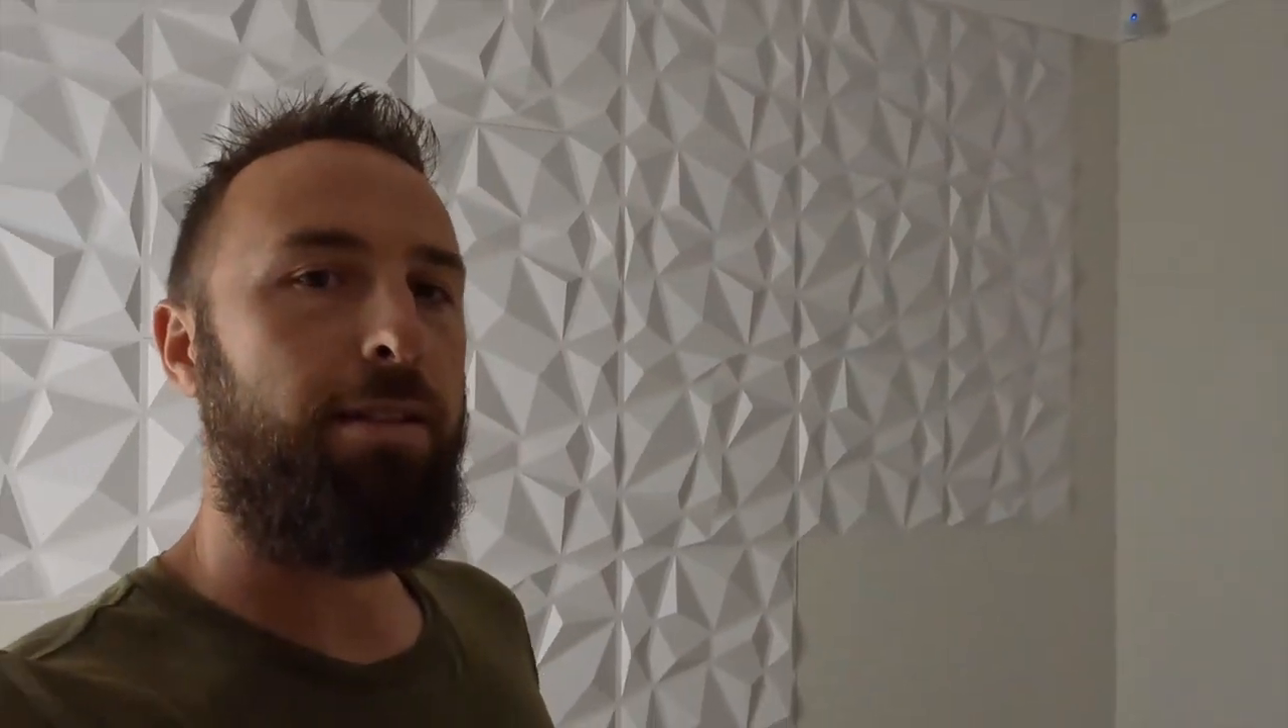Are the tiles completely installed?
No.